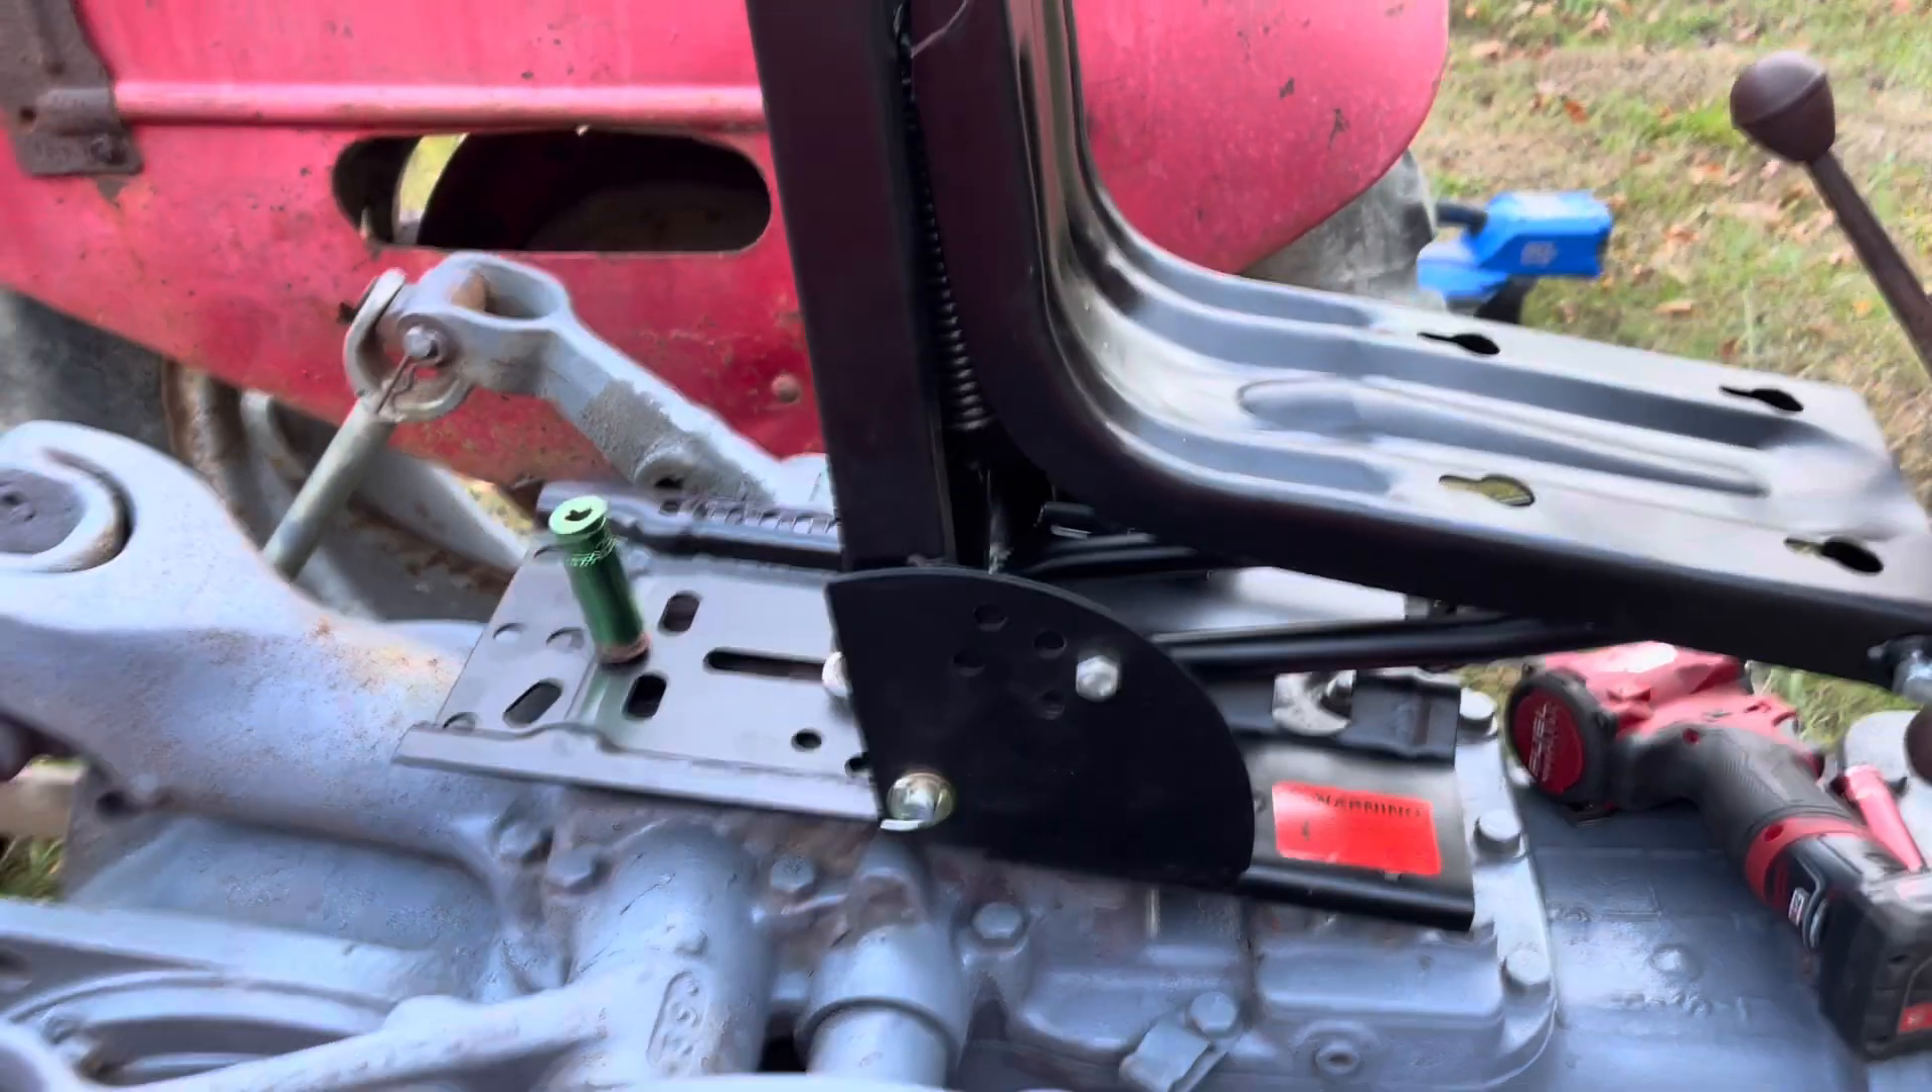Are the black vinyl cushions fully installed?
No.